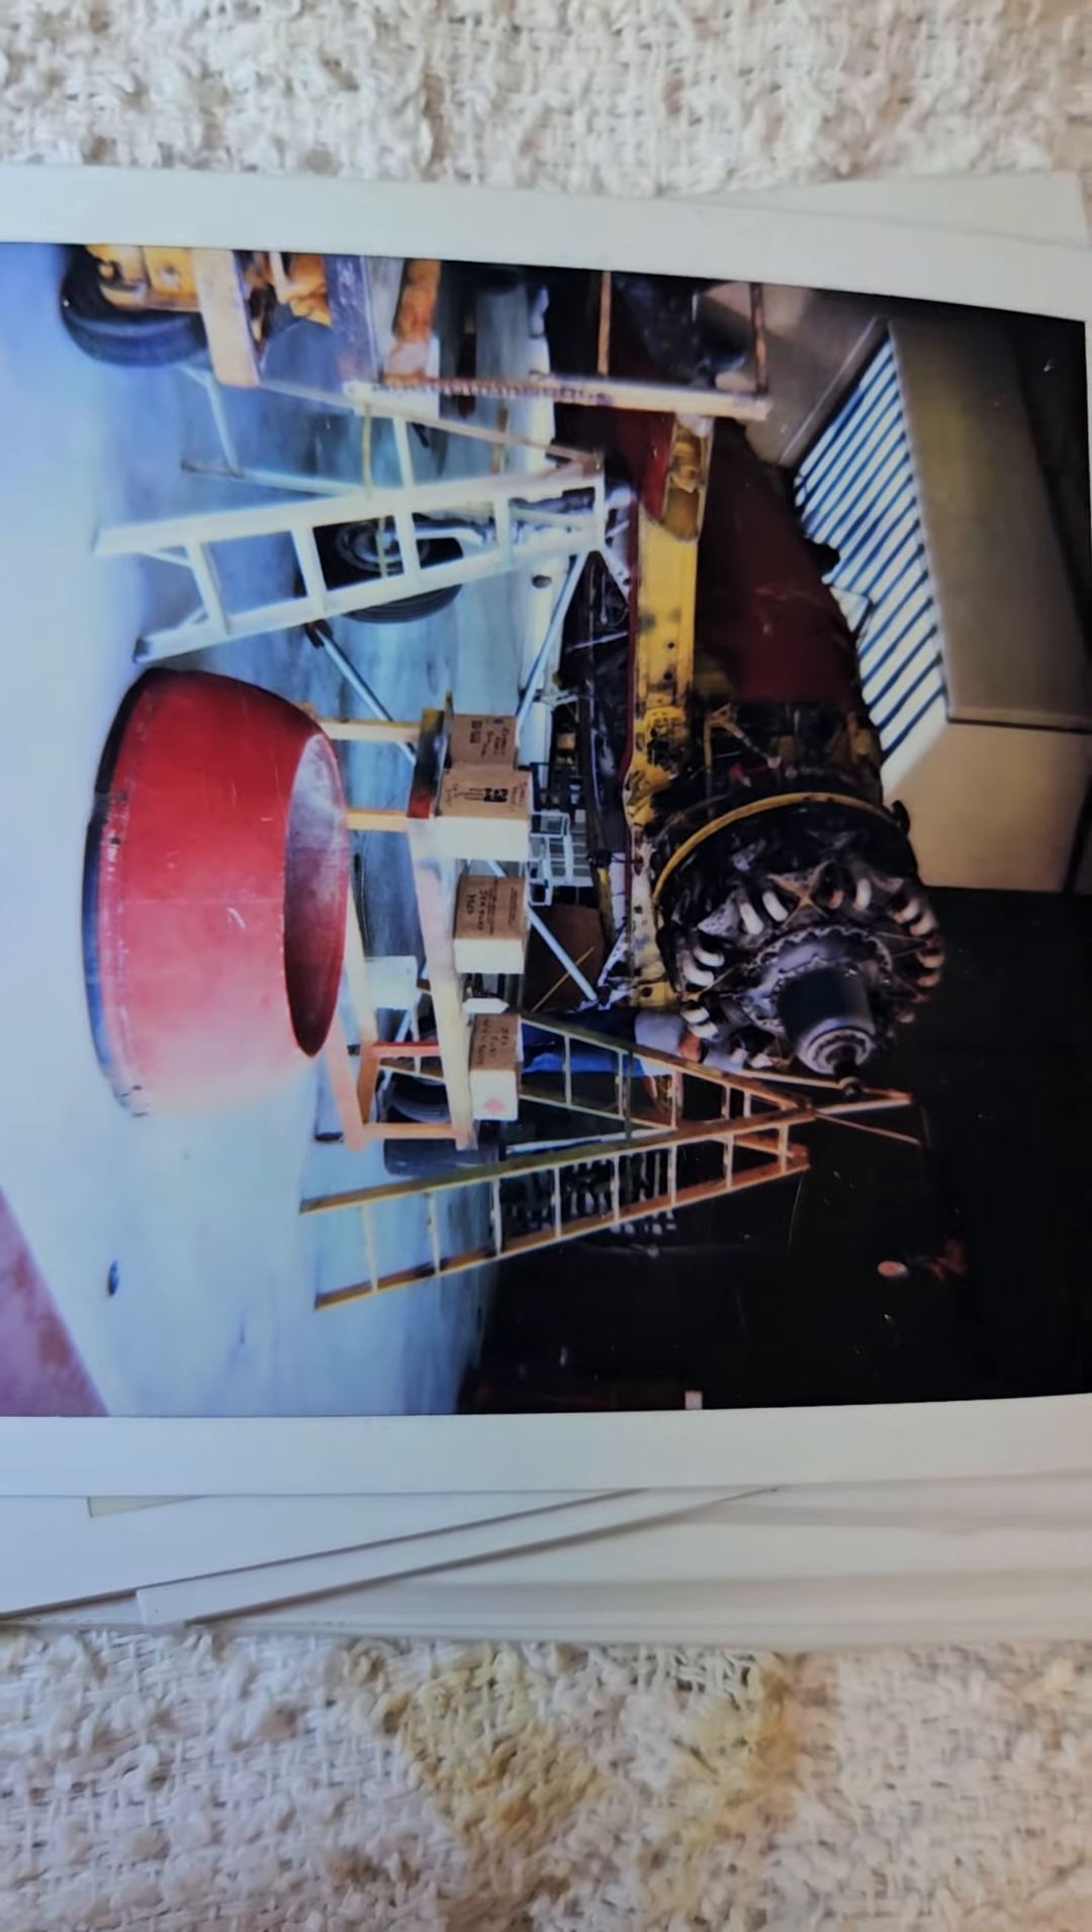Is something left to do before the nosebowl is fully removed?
No.